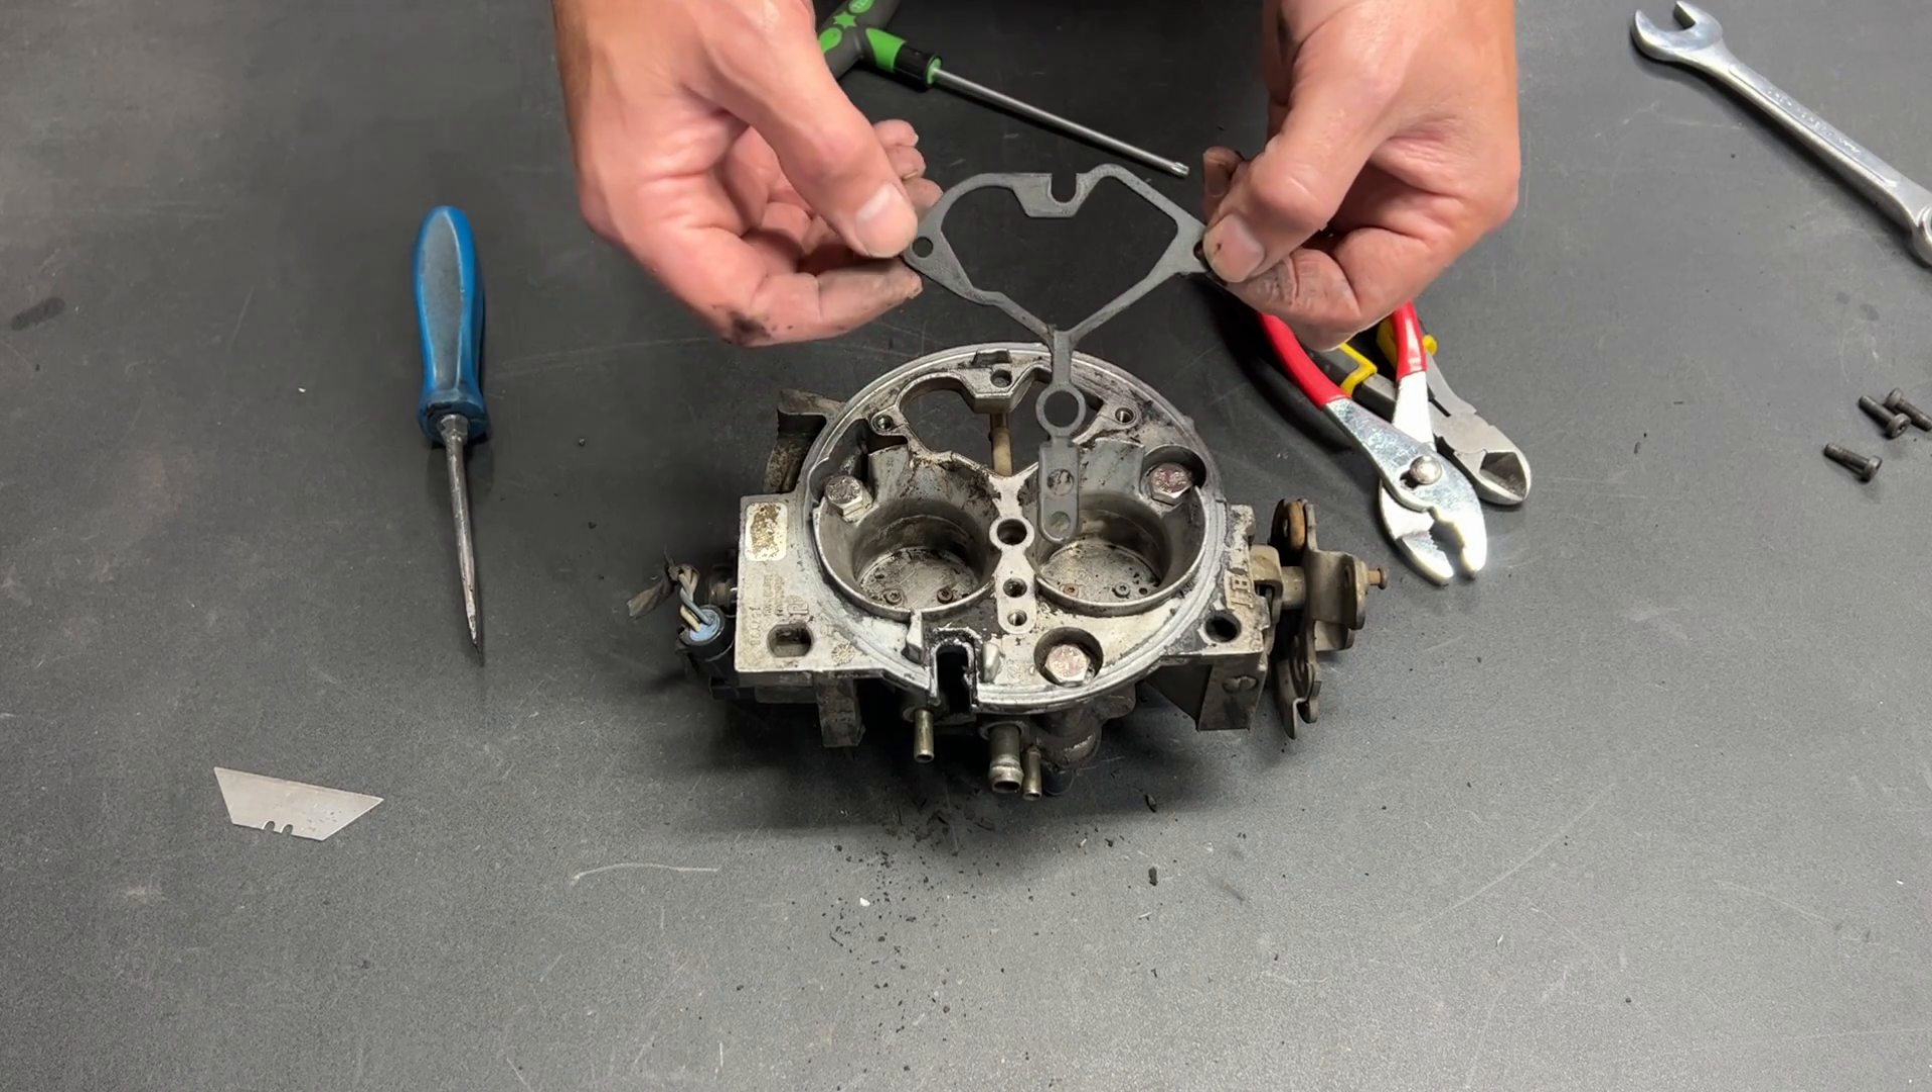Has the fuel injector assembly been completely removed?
Yes.